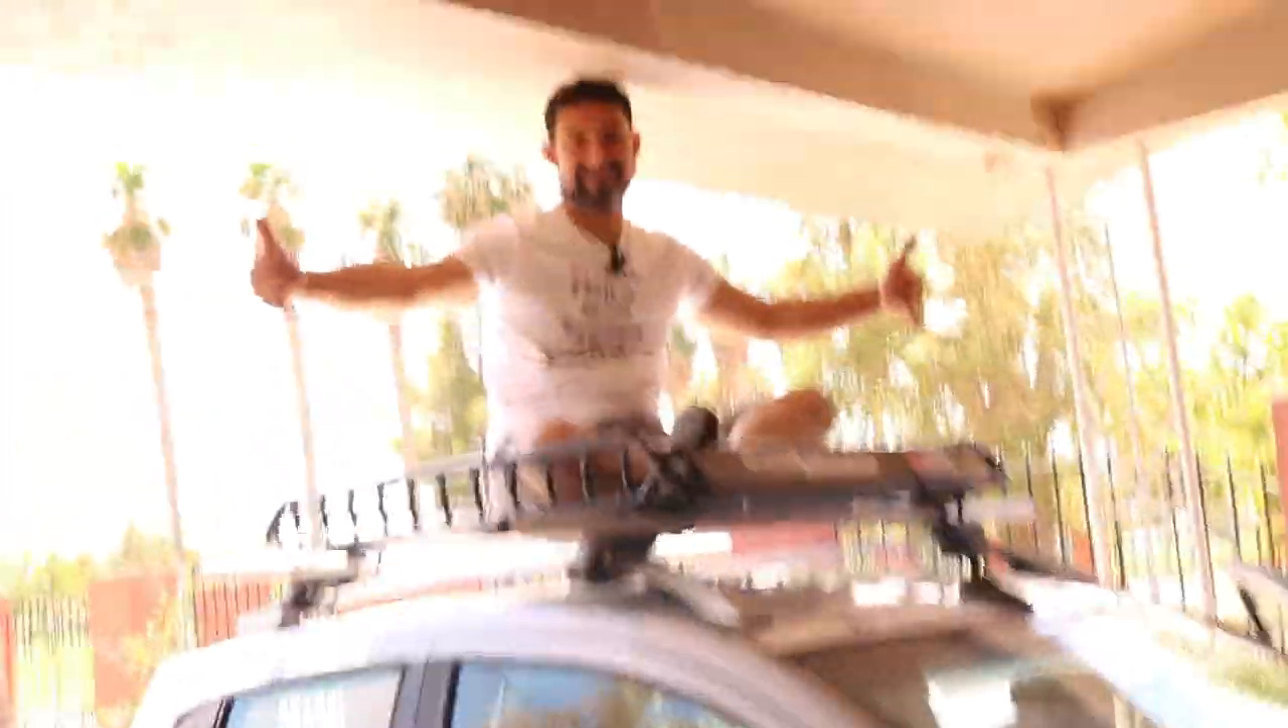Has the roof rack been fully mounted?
Yes.